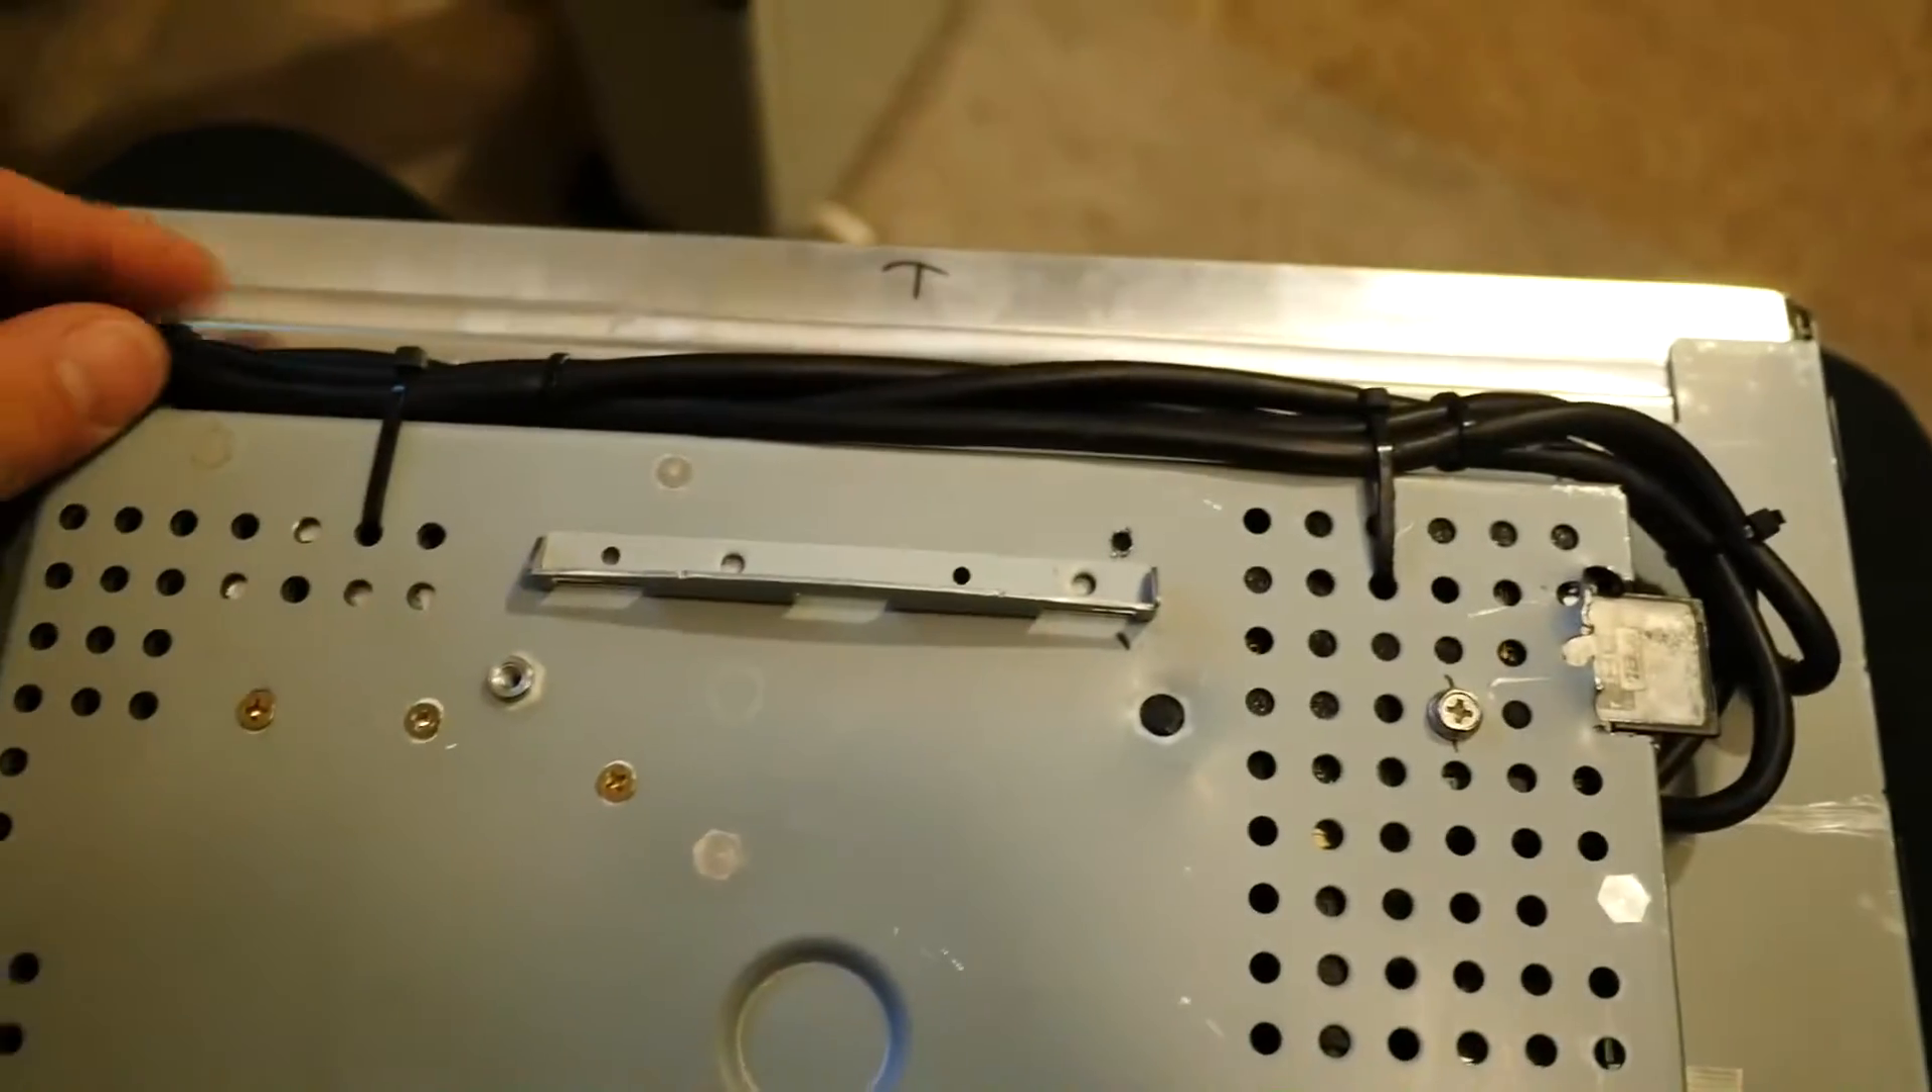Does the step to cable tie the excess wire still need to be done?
No.